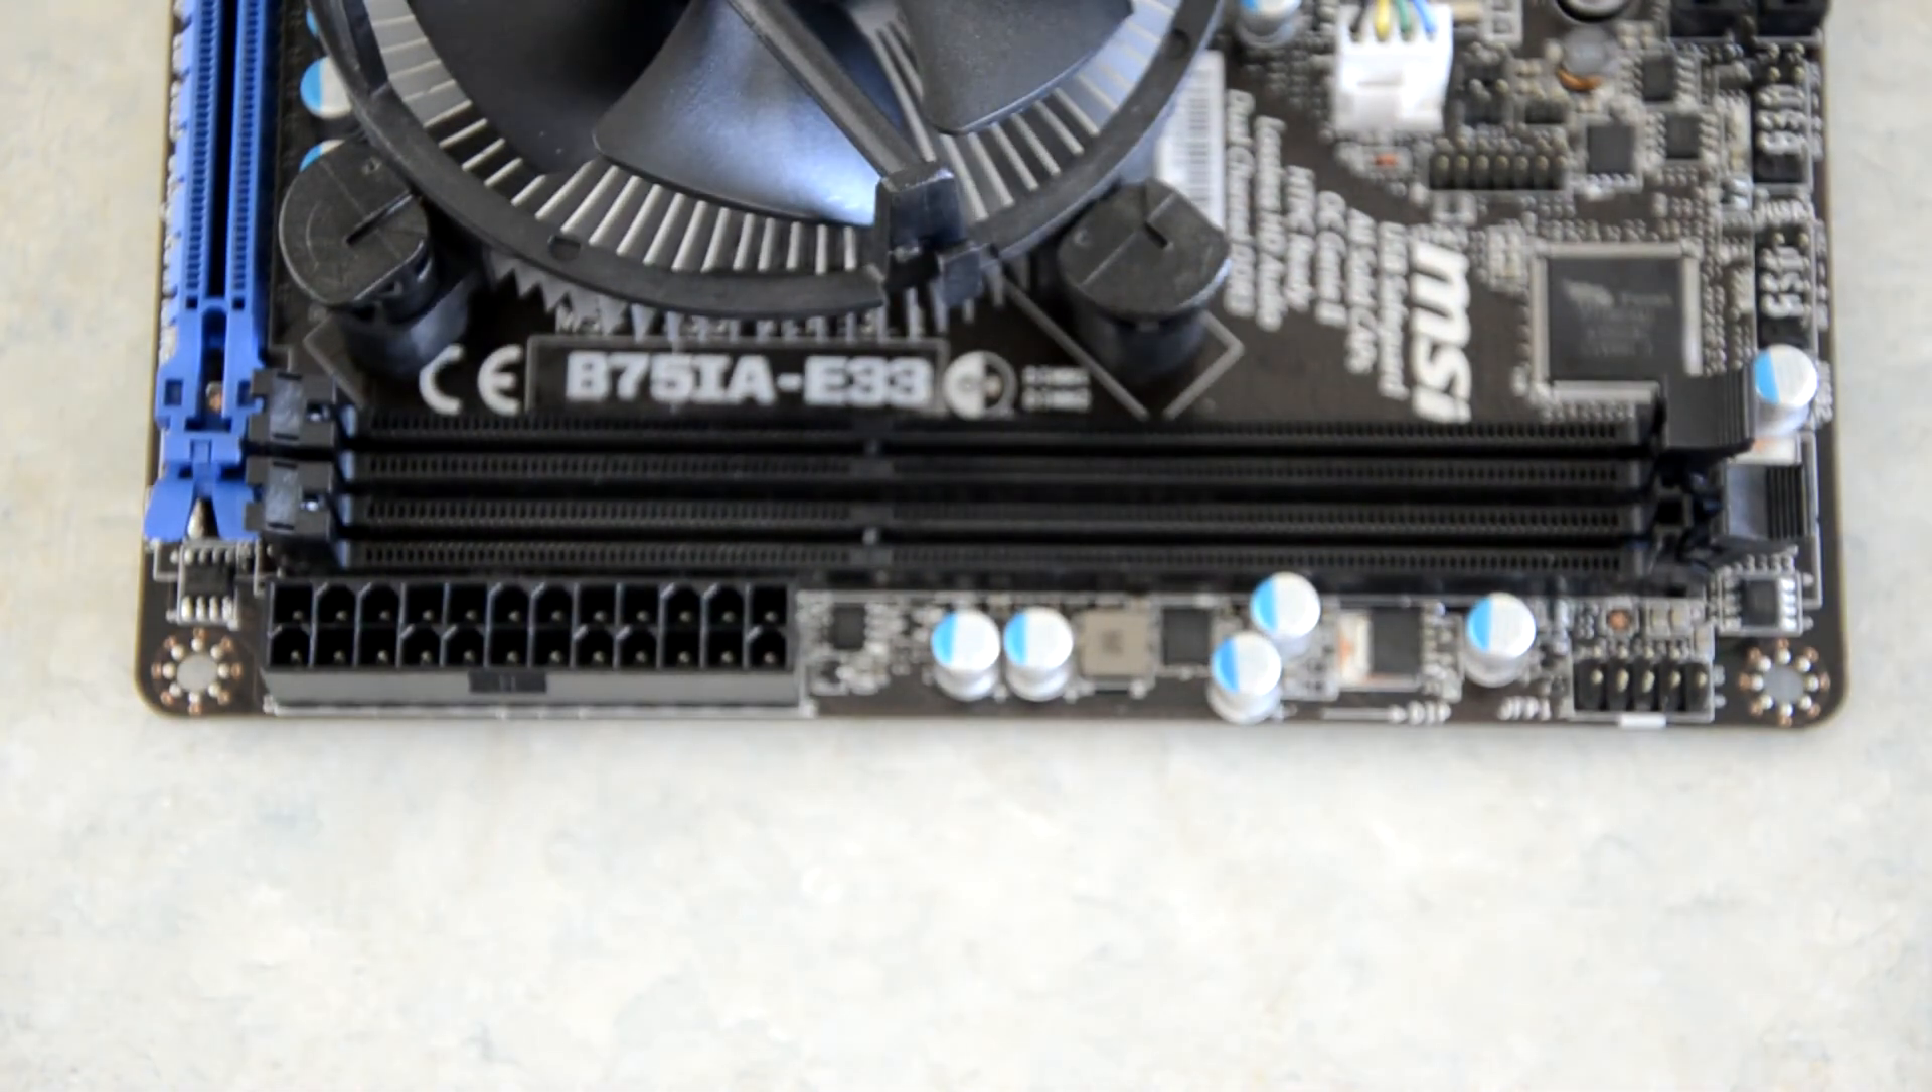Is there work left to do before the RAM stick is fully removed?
No.